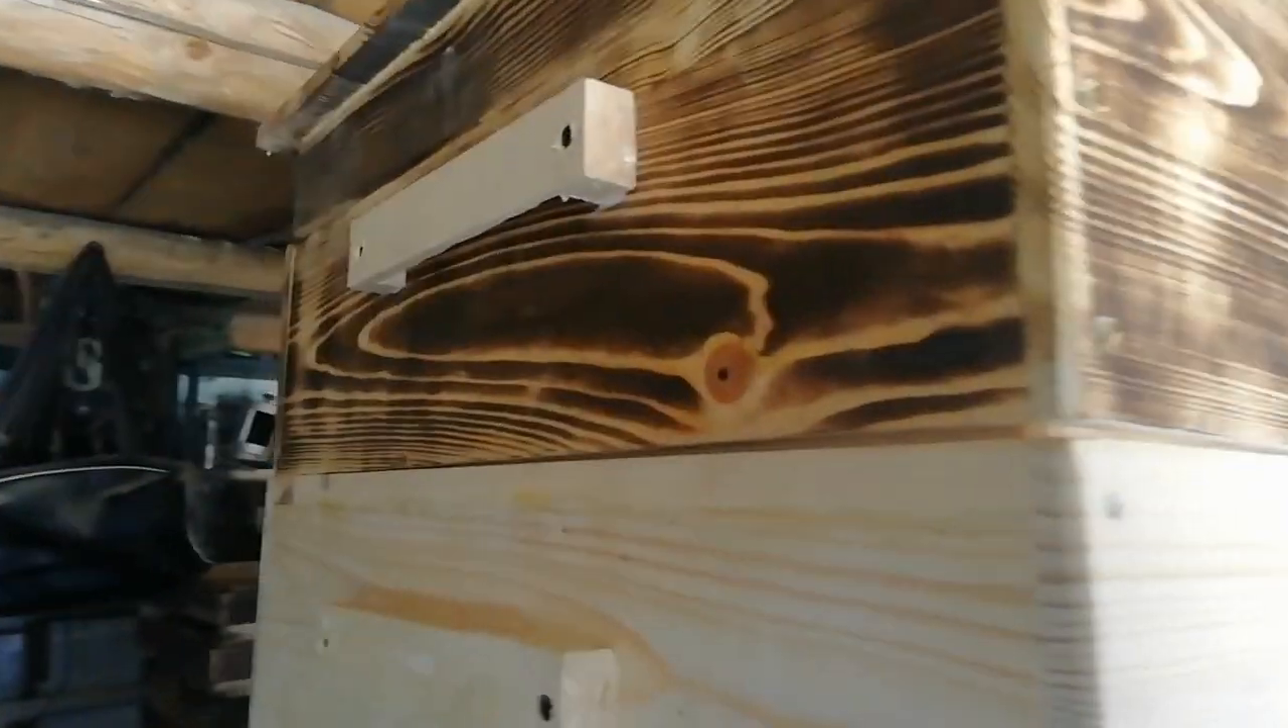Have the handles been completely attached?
Yes.